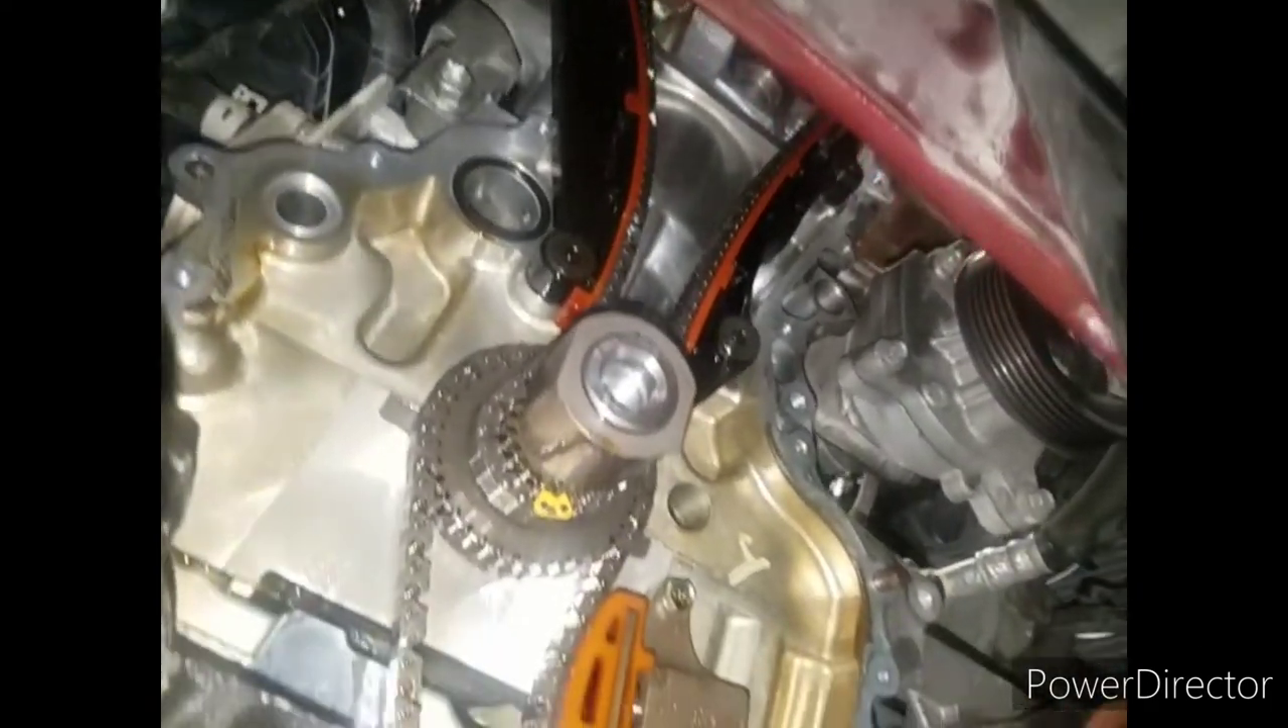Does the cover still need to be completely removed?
No.